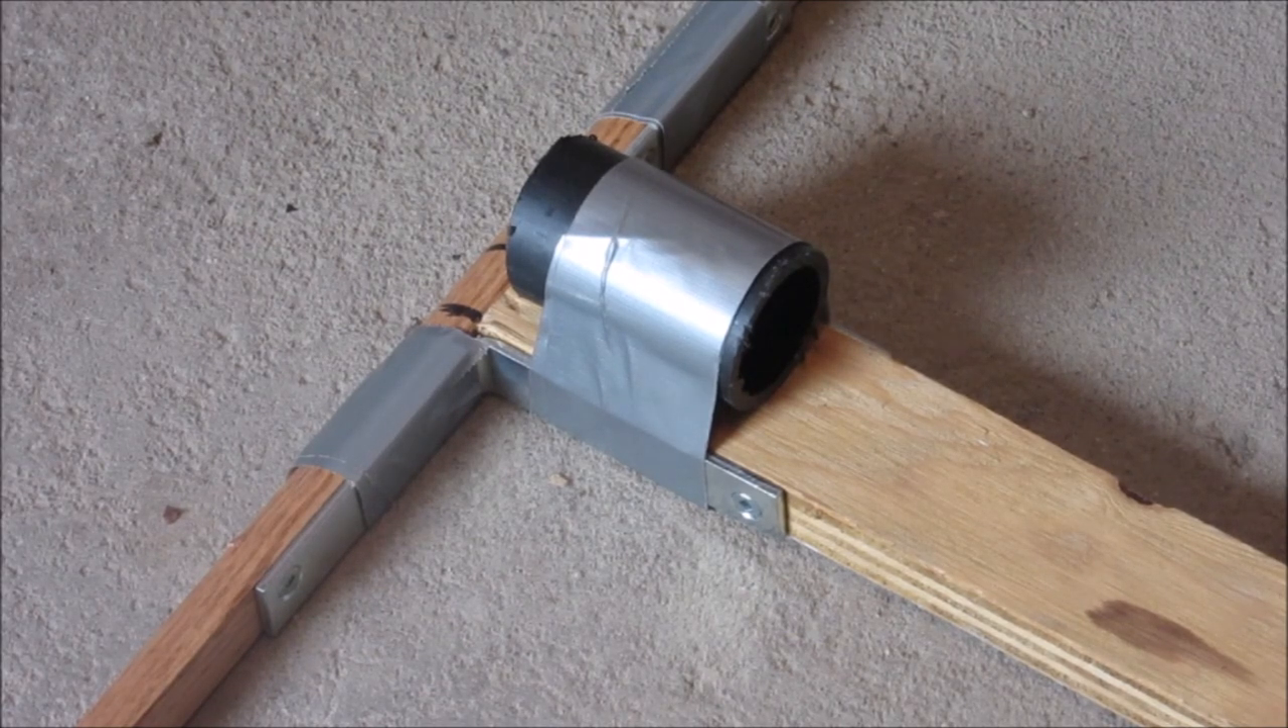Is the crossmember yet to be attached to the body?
No.